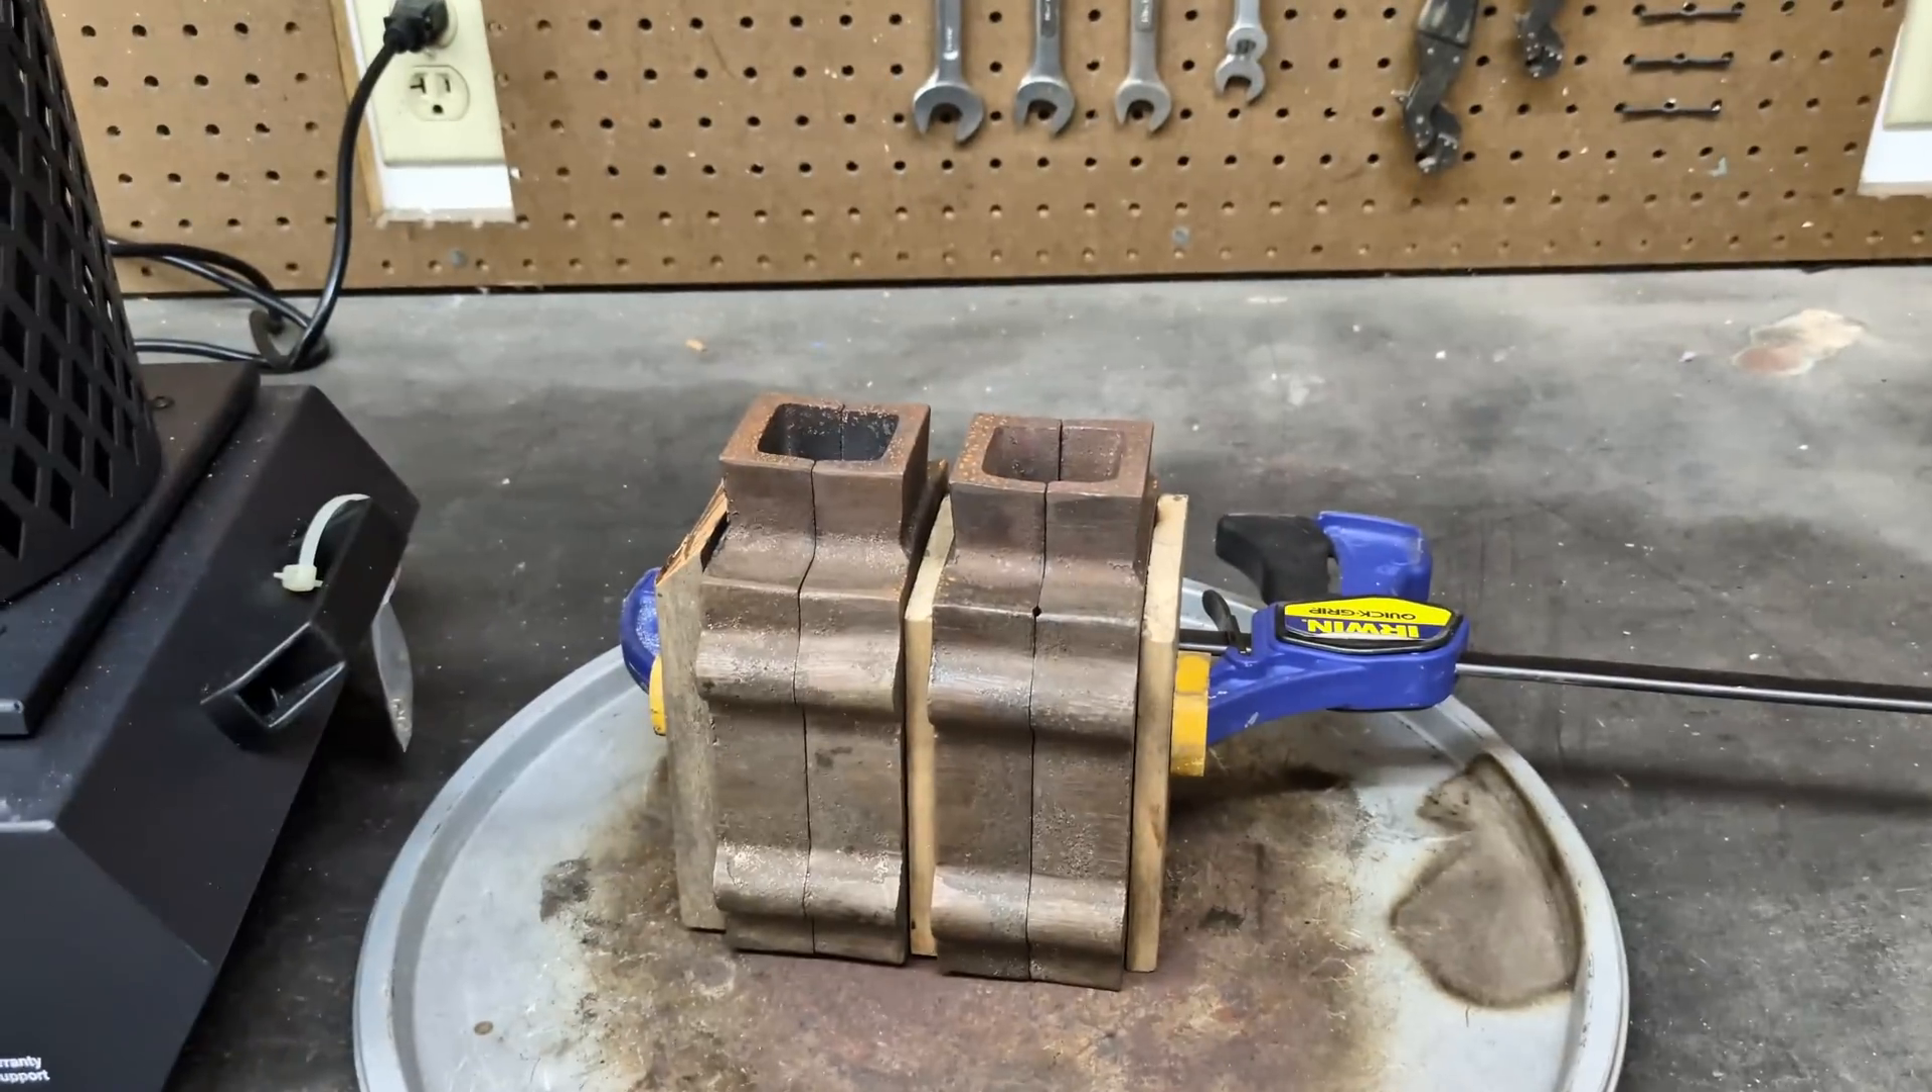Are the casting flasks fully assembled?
Yes.